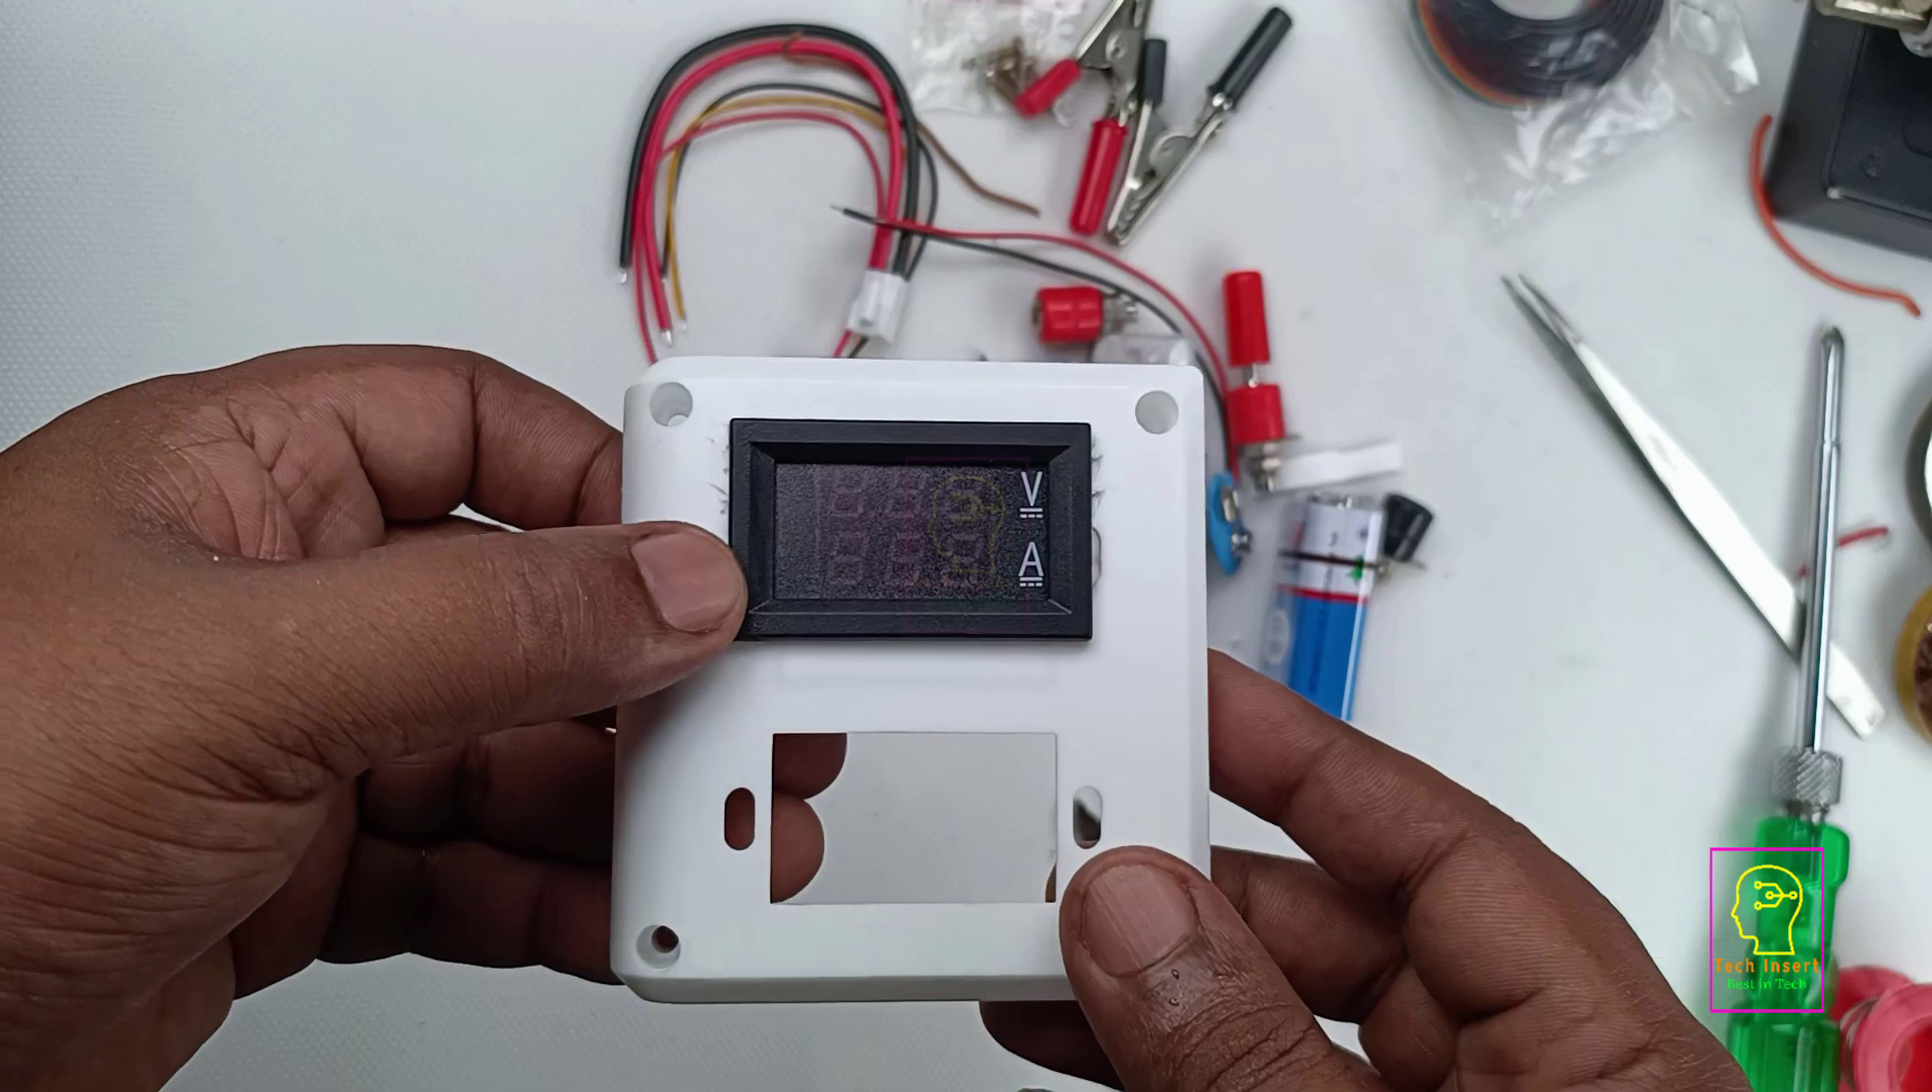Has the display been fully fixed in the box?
Yes.